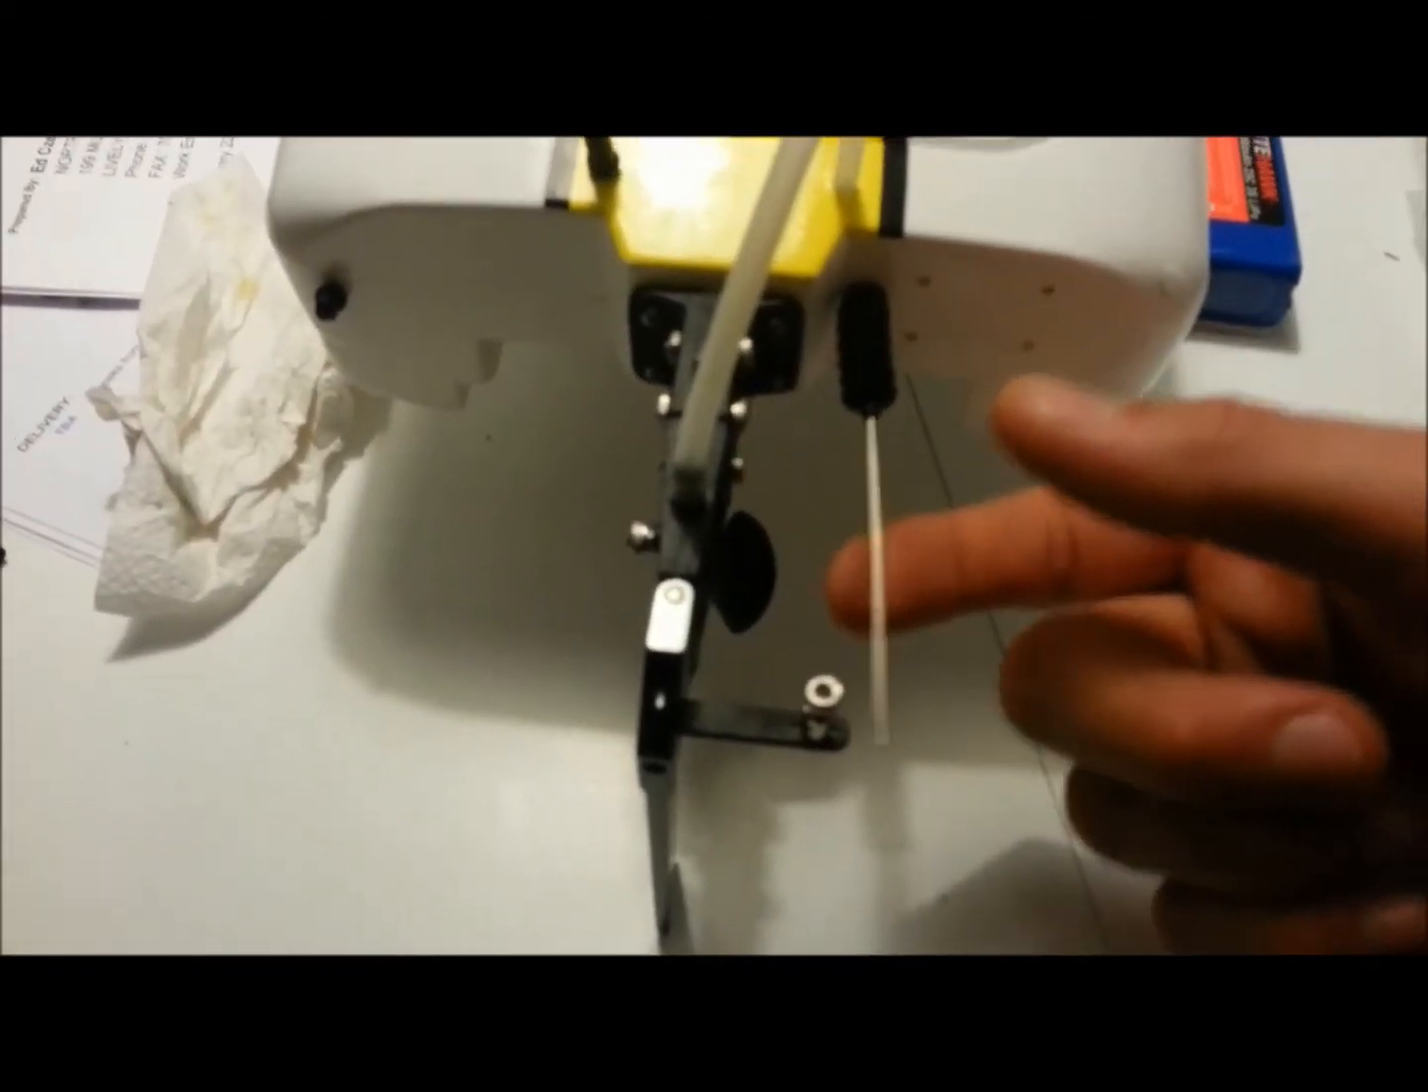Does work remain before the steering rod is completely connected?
Yes.